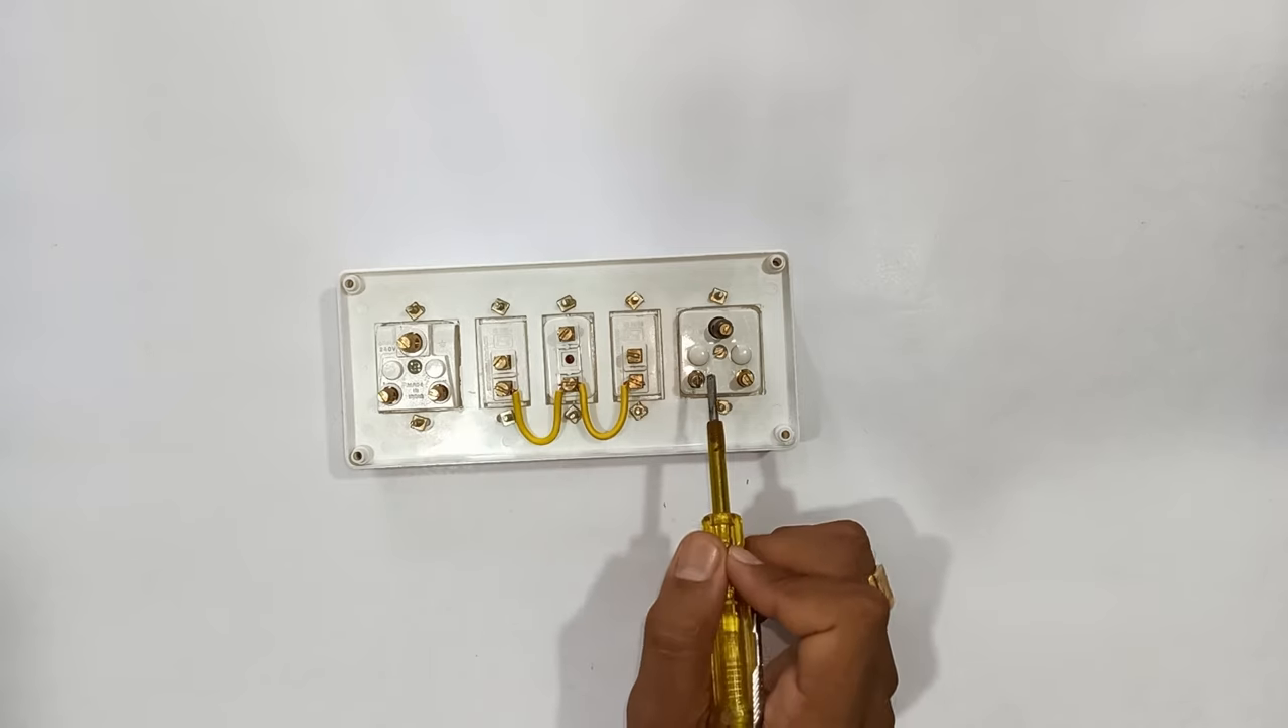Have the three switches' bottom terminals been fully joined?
Yes.